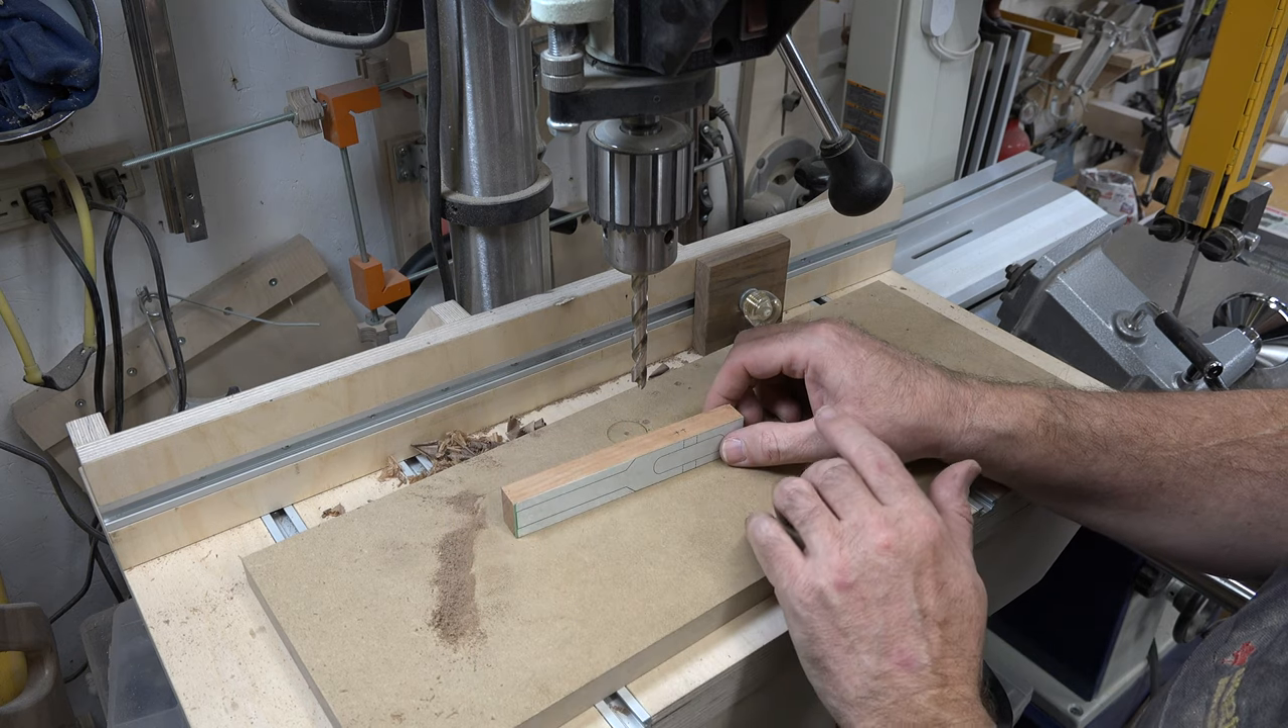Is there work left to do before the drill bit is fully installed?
No.